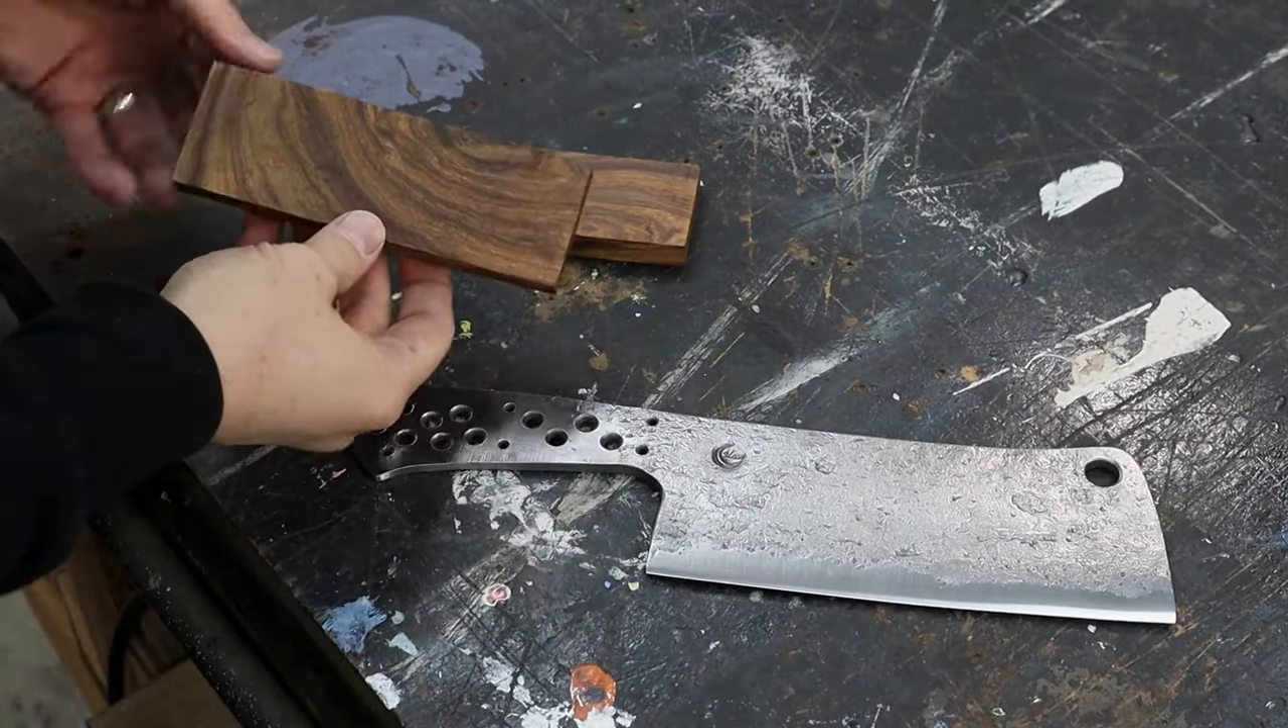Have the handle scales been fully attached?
No.